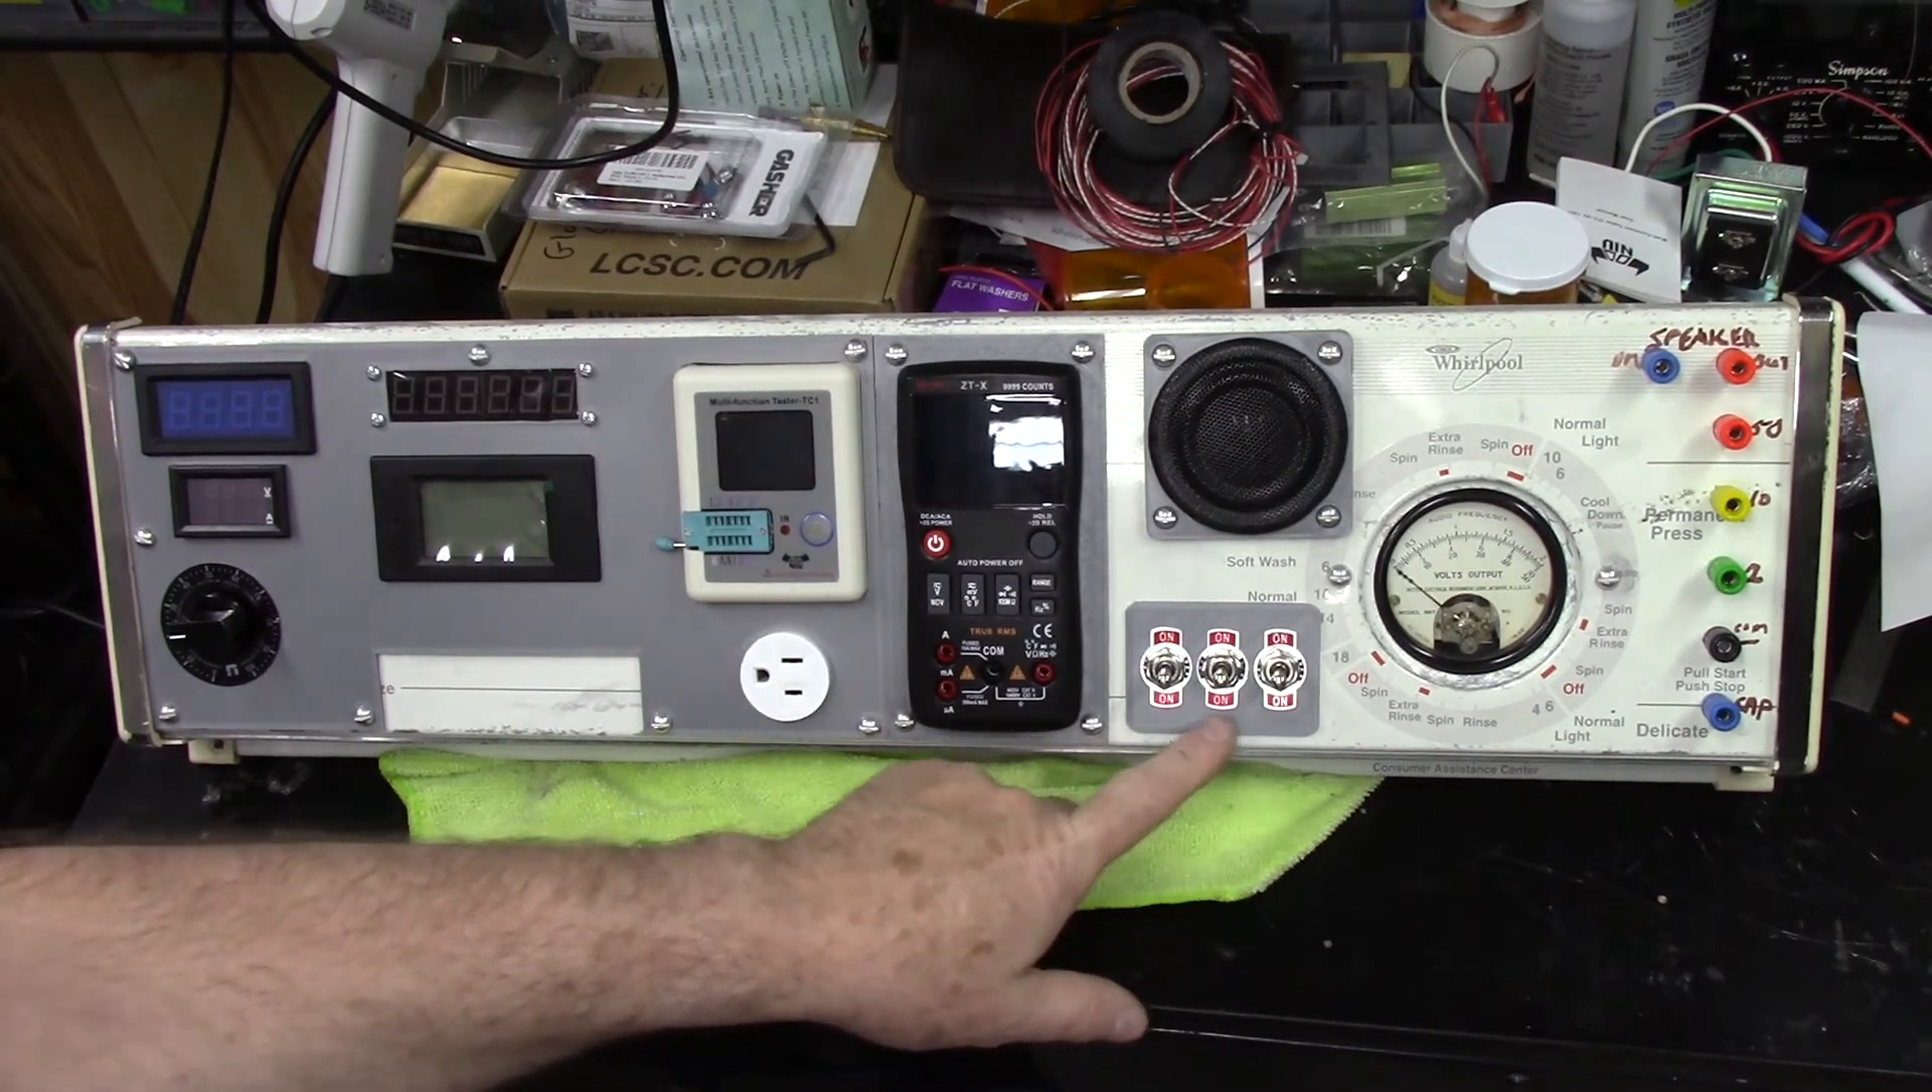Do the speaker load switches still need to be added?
No.